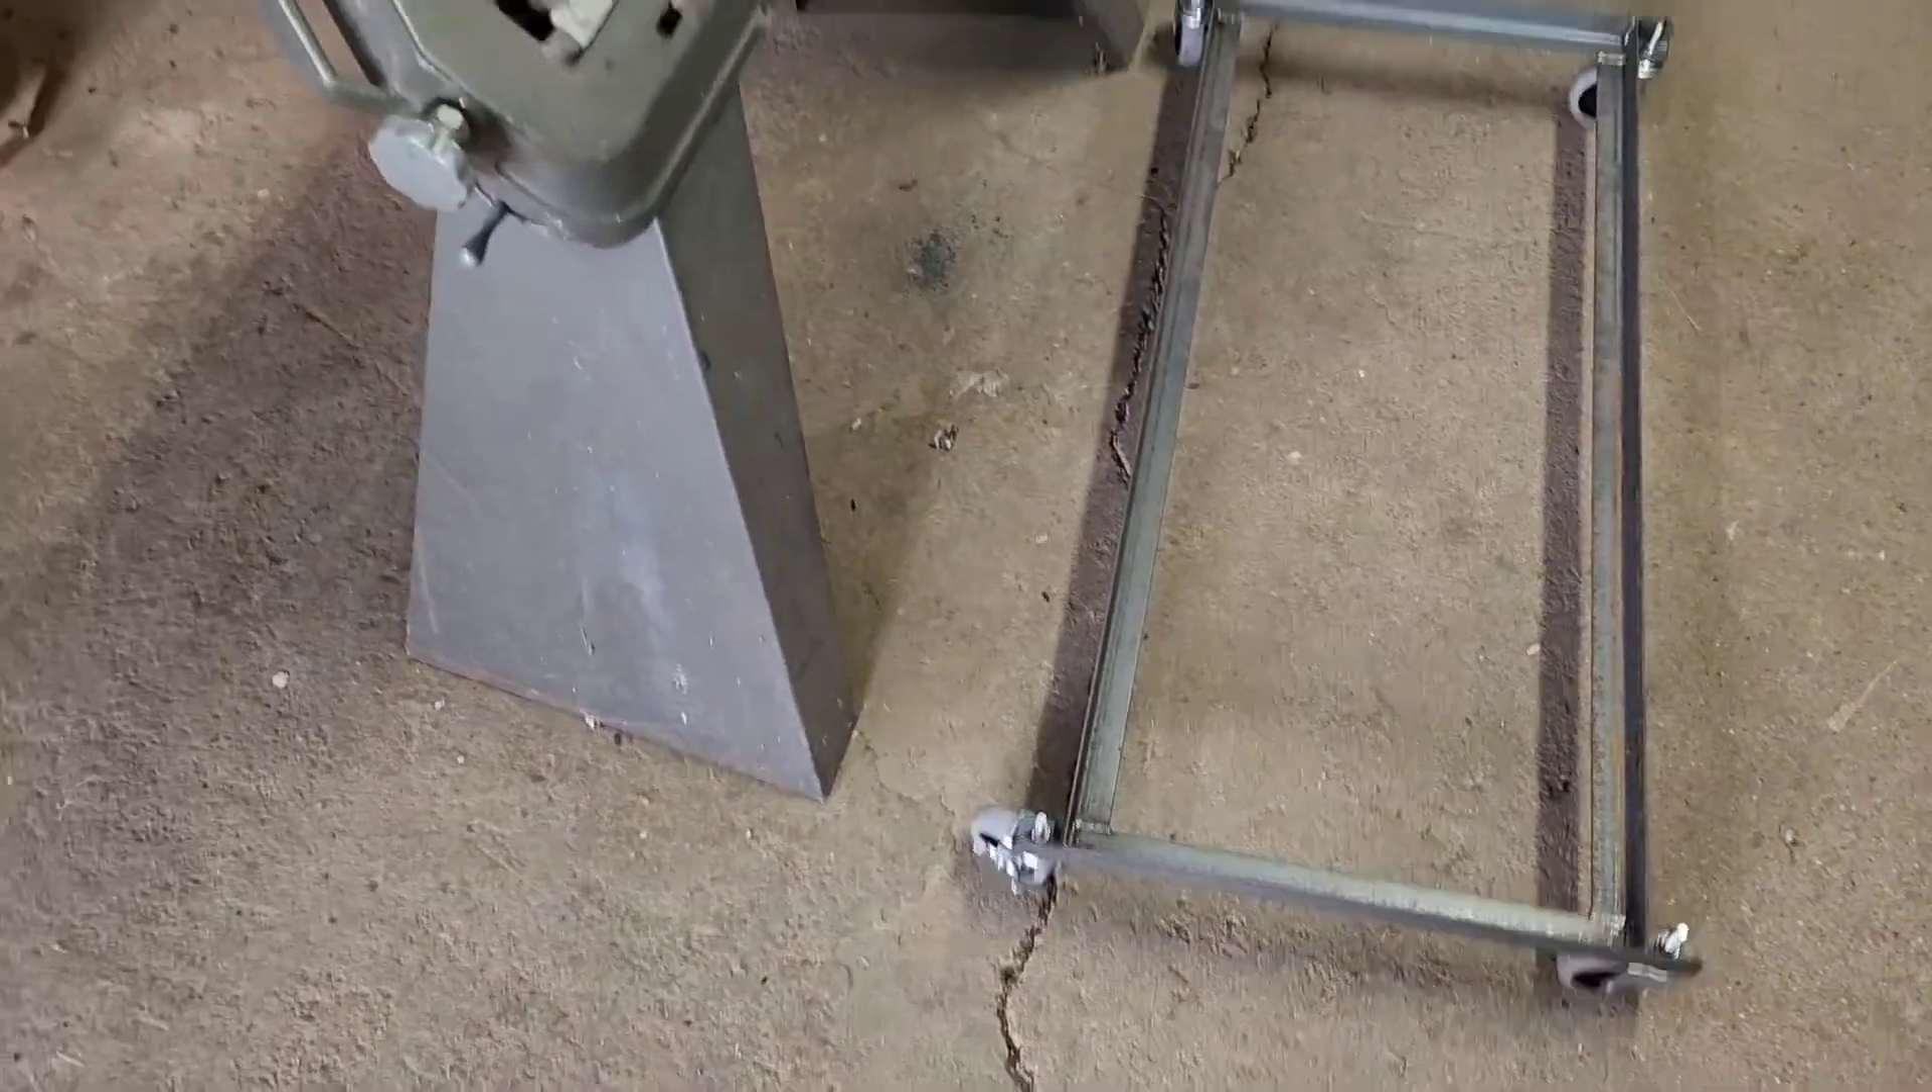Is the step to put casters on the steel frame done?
Yes.